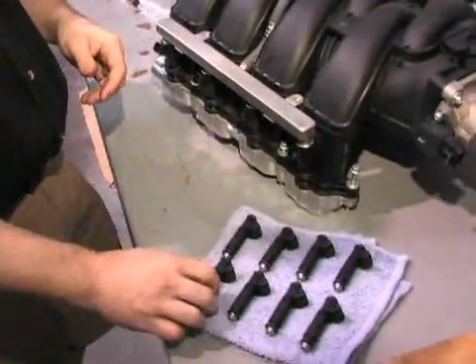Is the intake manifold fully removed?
Yes.